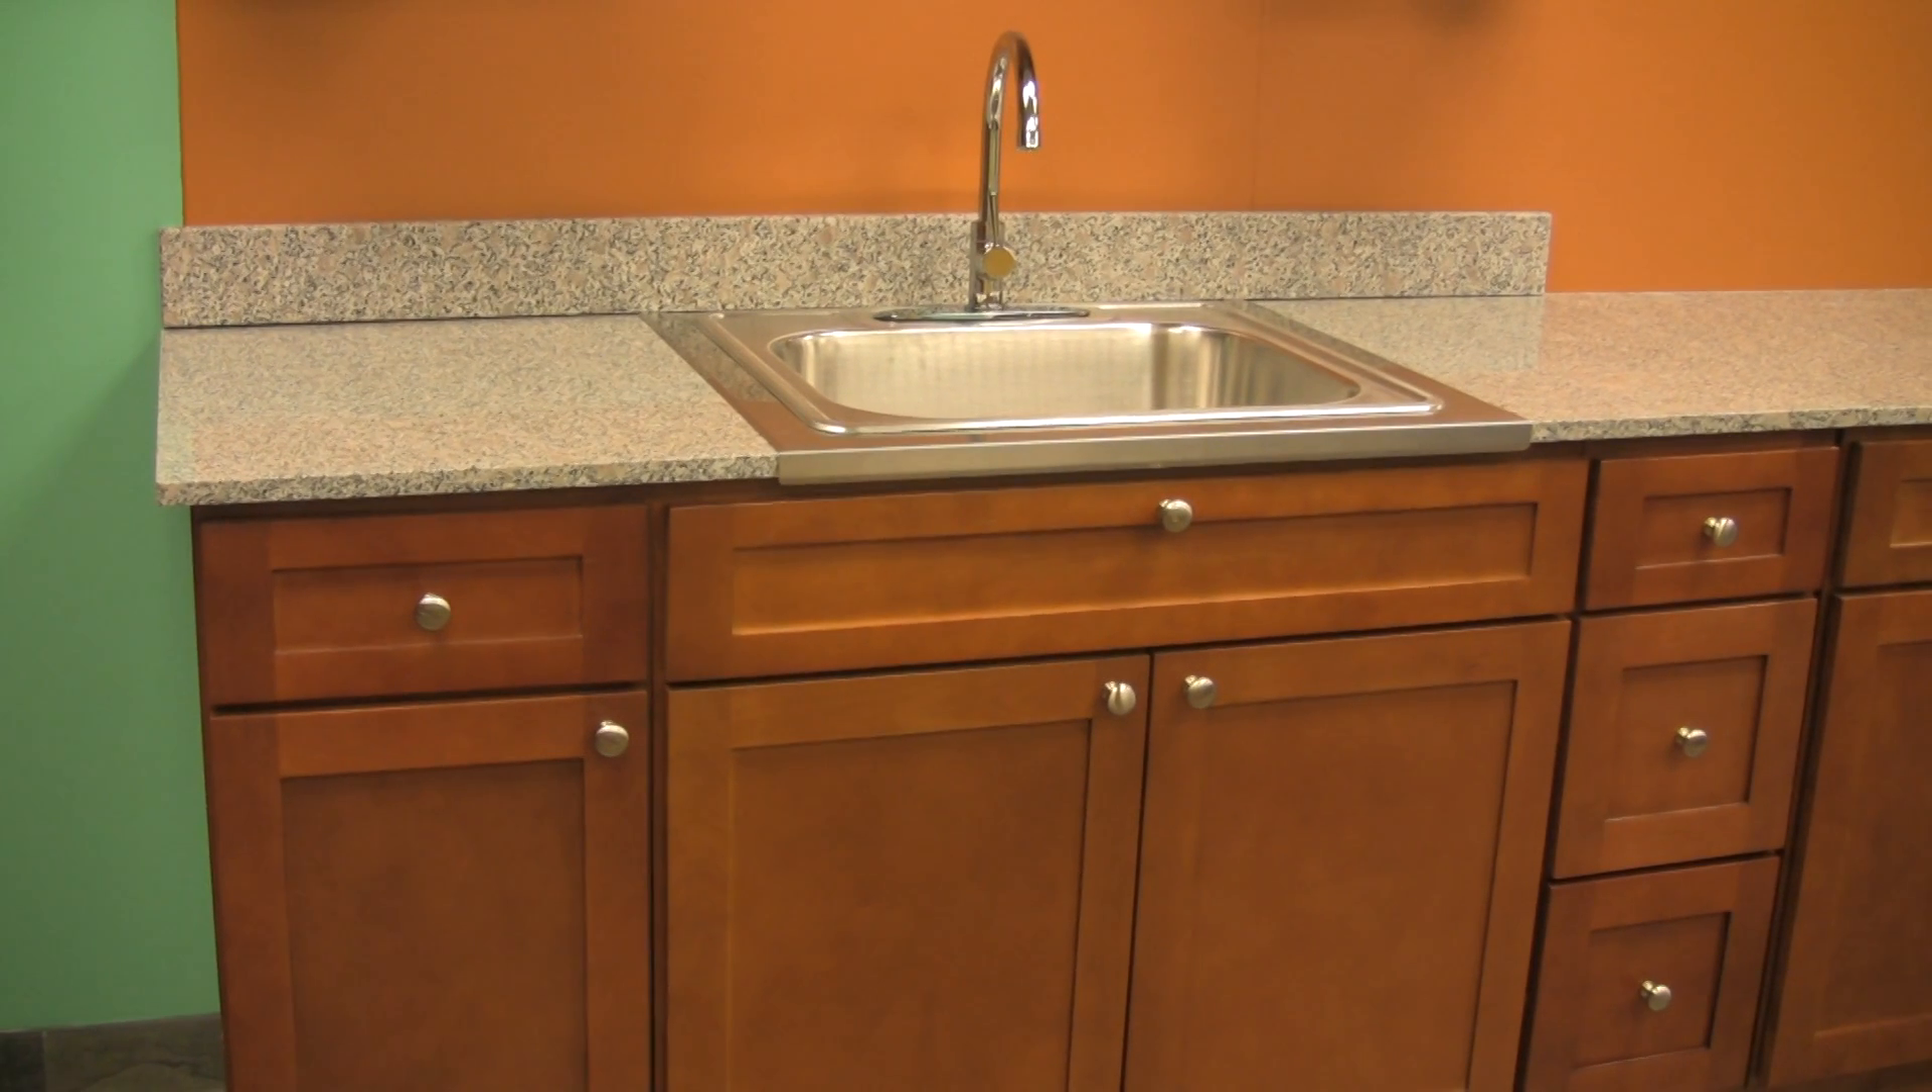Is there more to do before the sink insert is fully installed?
No.